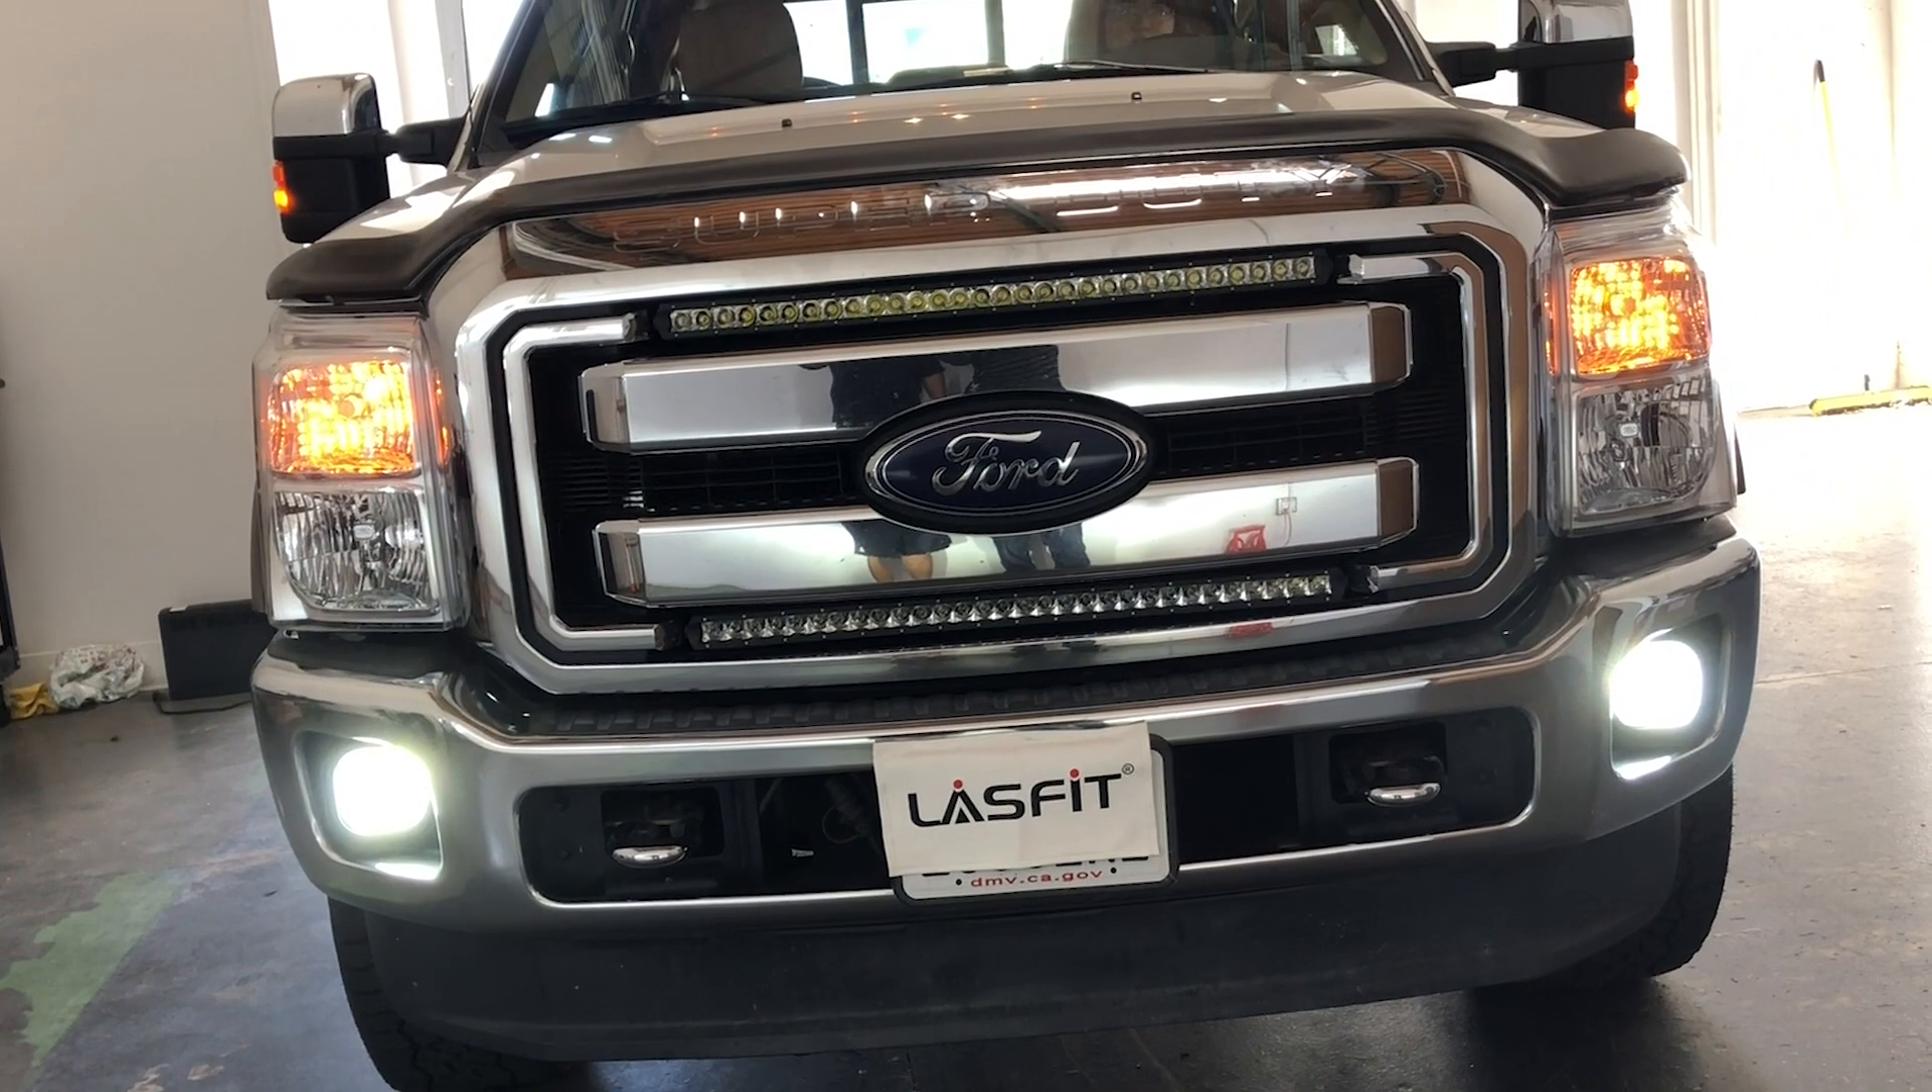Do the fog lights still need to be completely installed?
No.